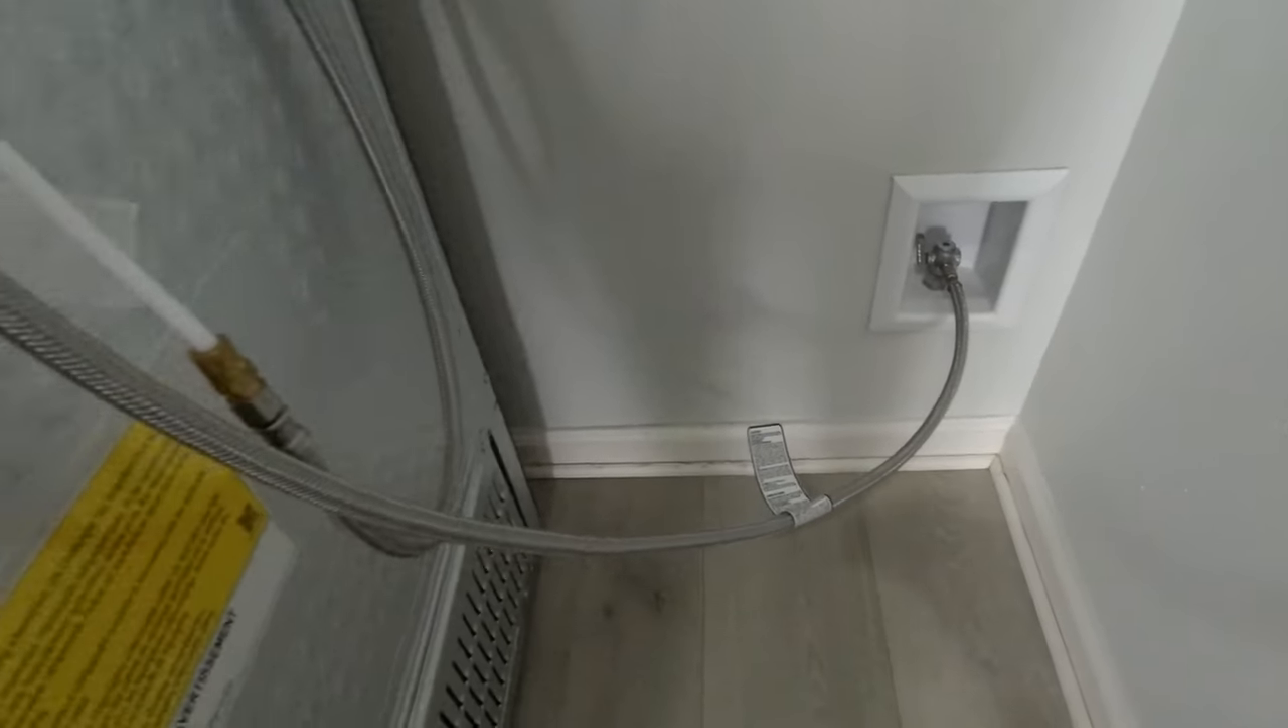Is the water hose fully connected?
Yes.